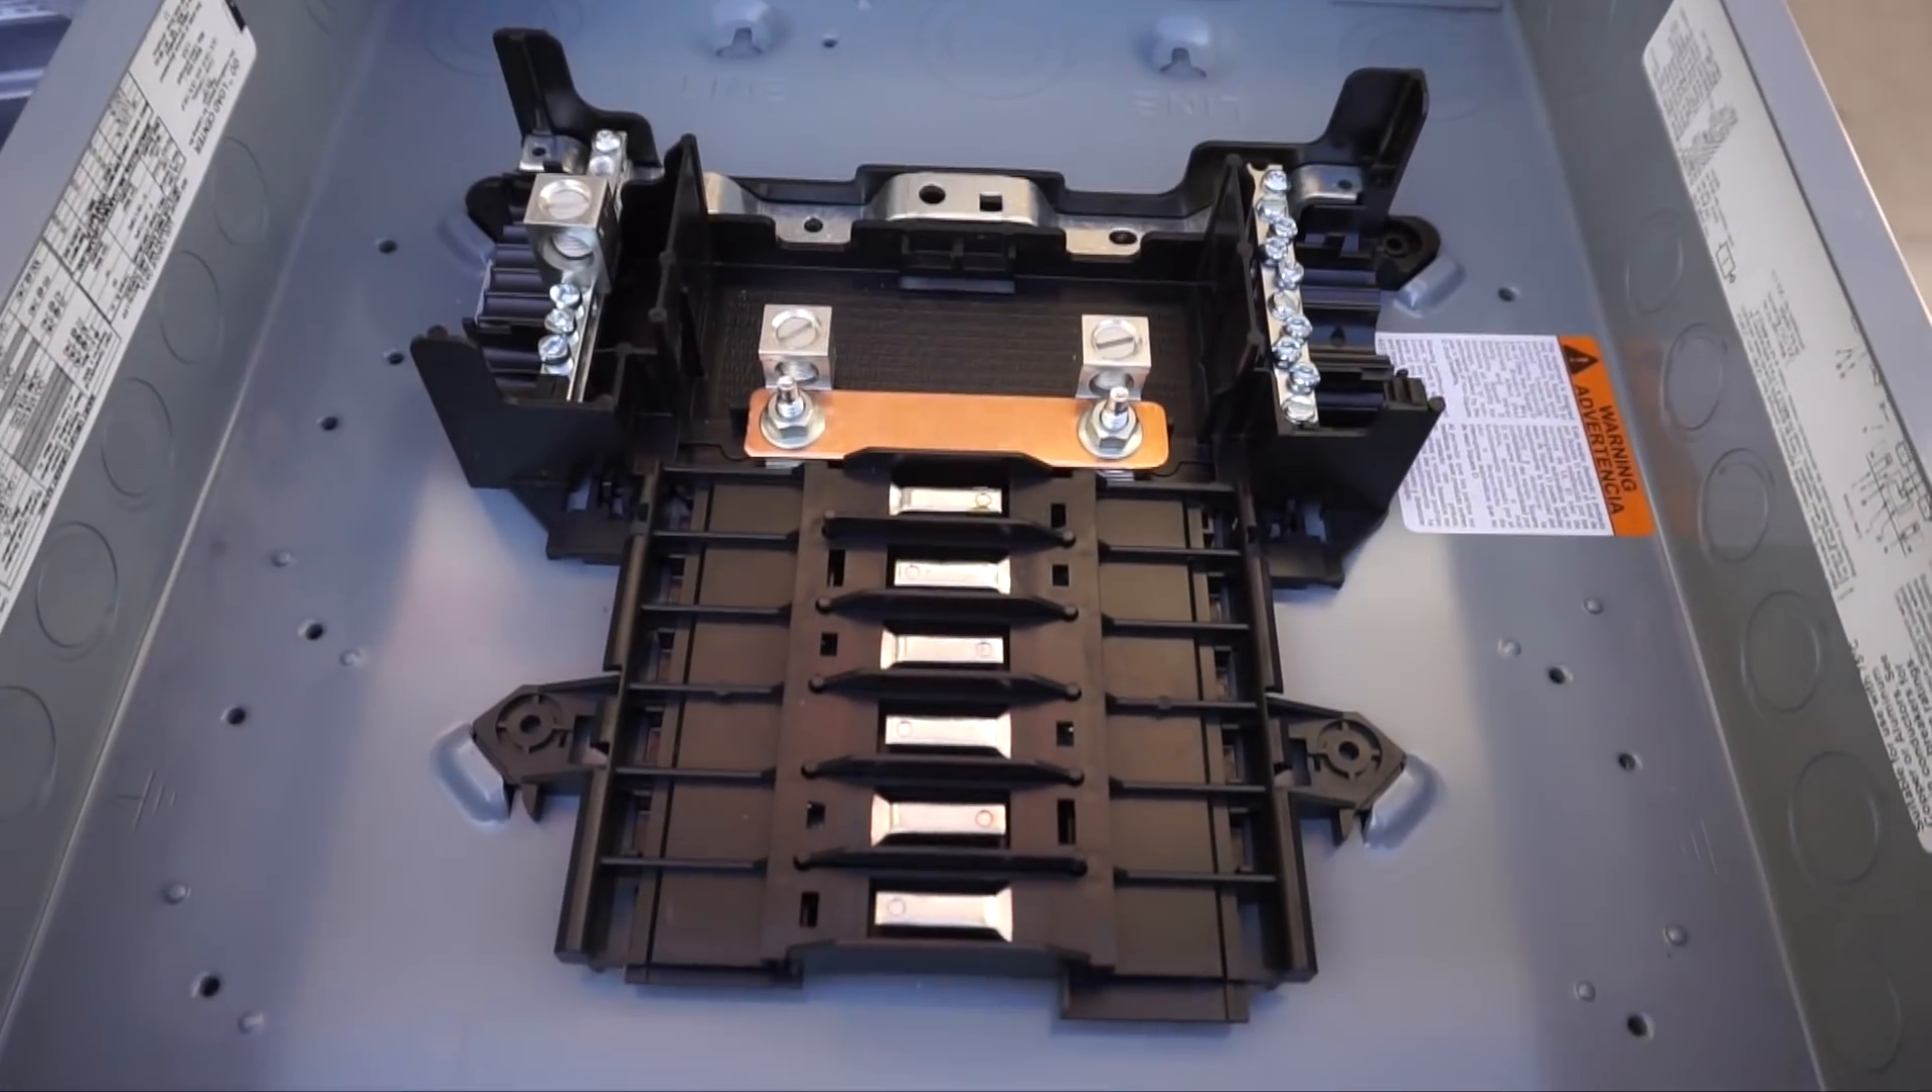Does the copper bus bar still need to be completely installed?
No.